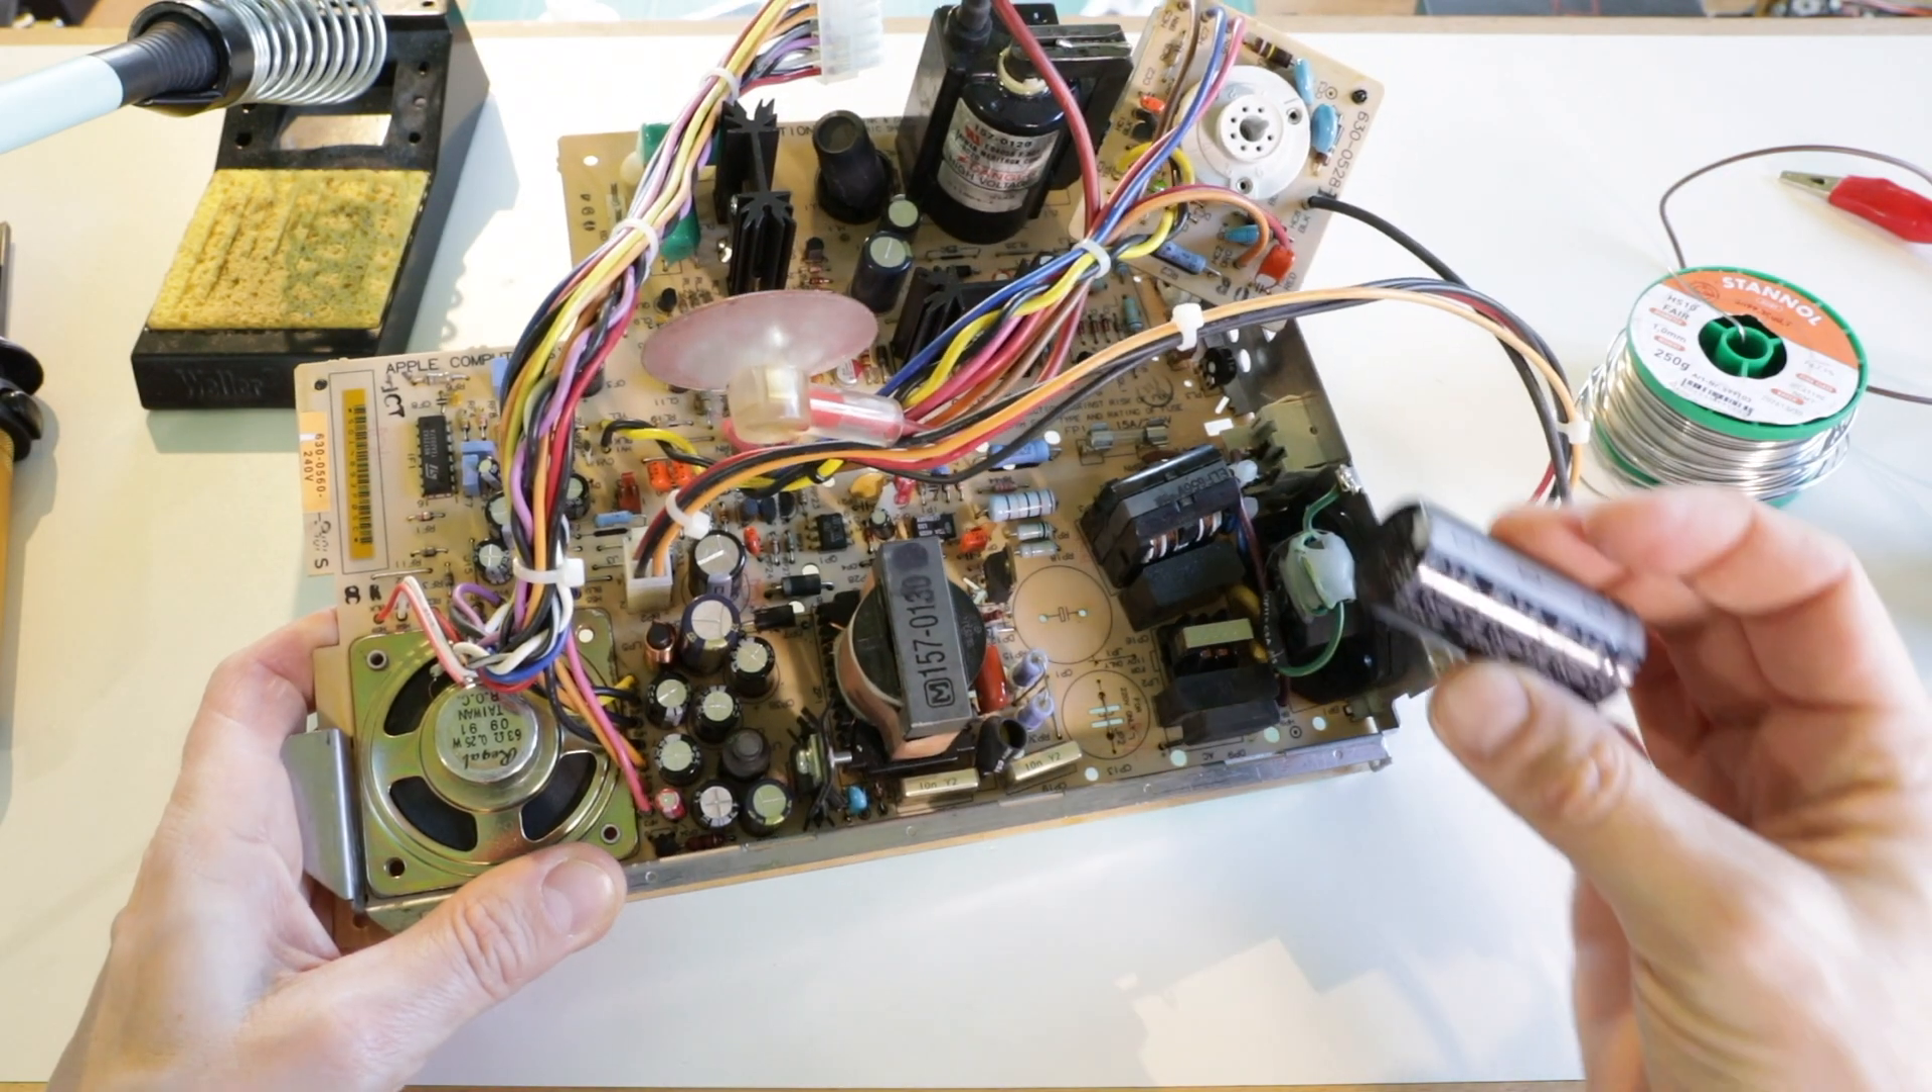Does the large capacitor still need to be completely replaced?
Yes.